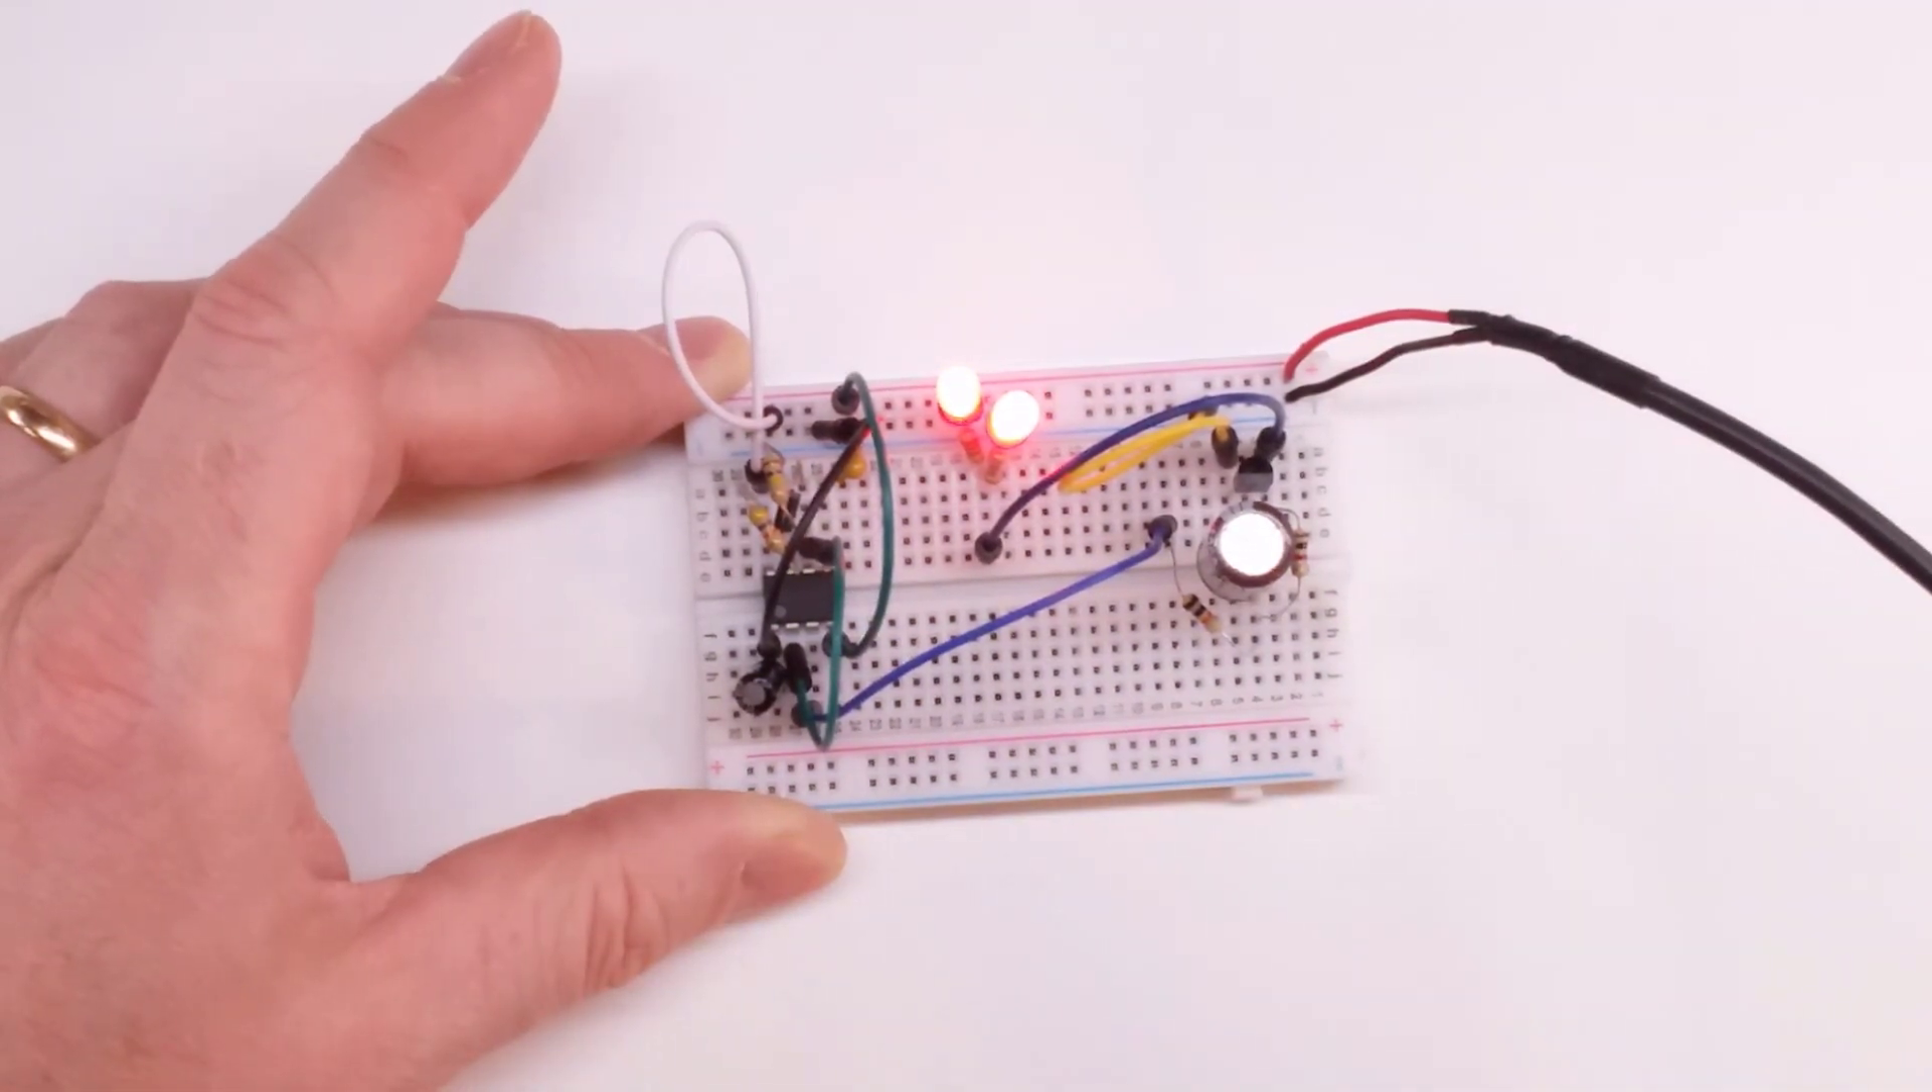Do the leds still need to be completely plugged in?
No.